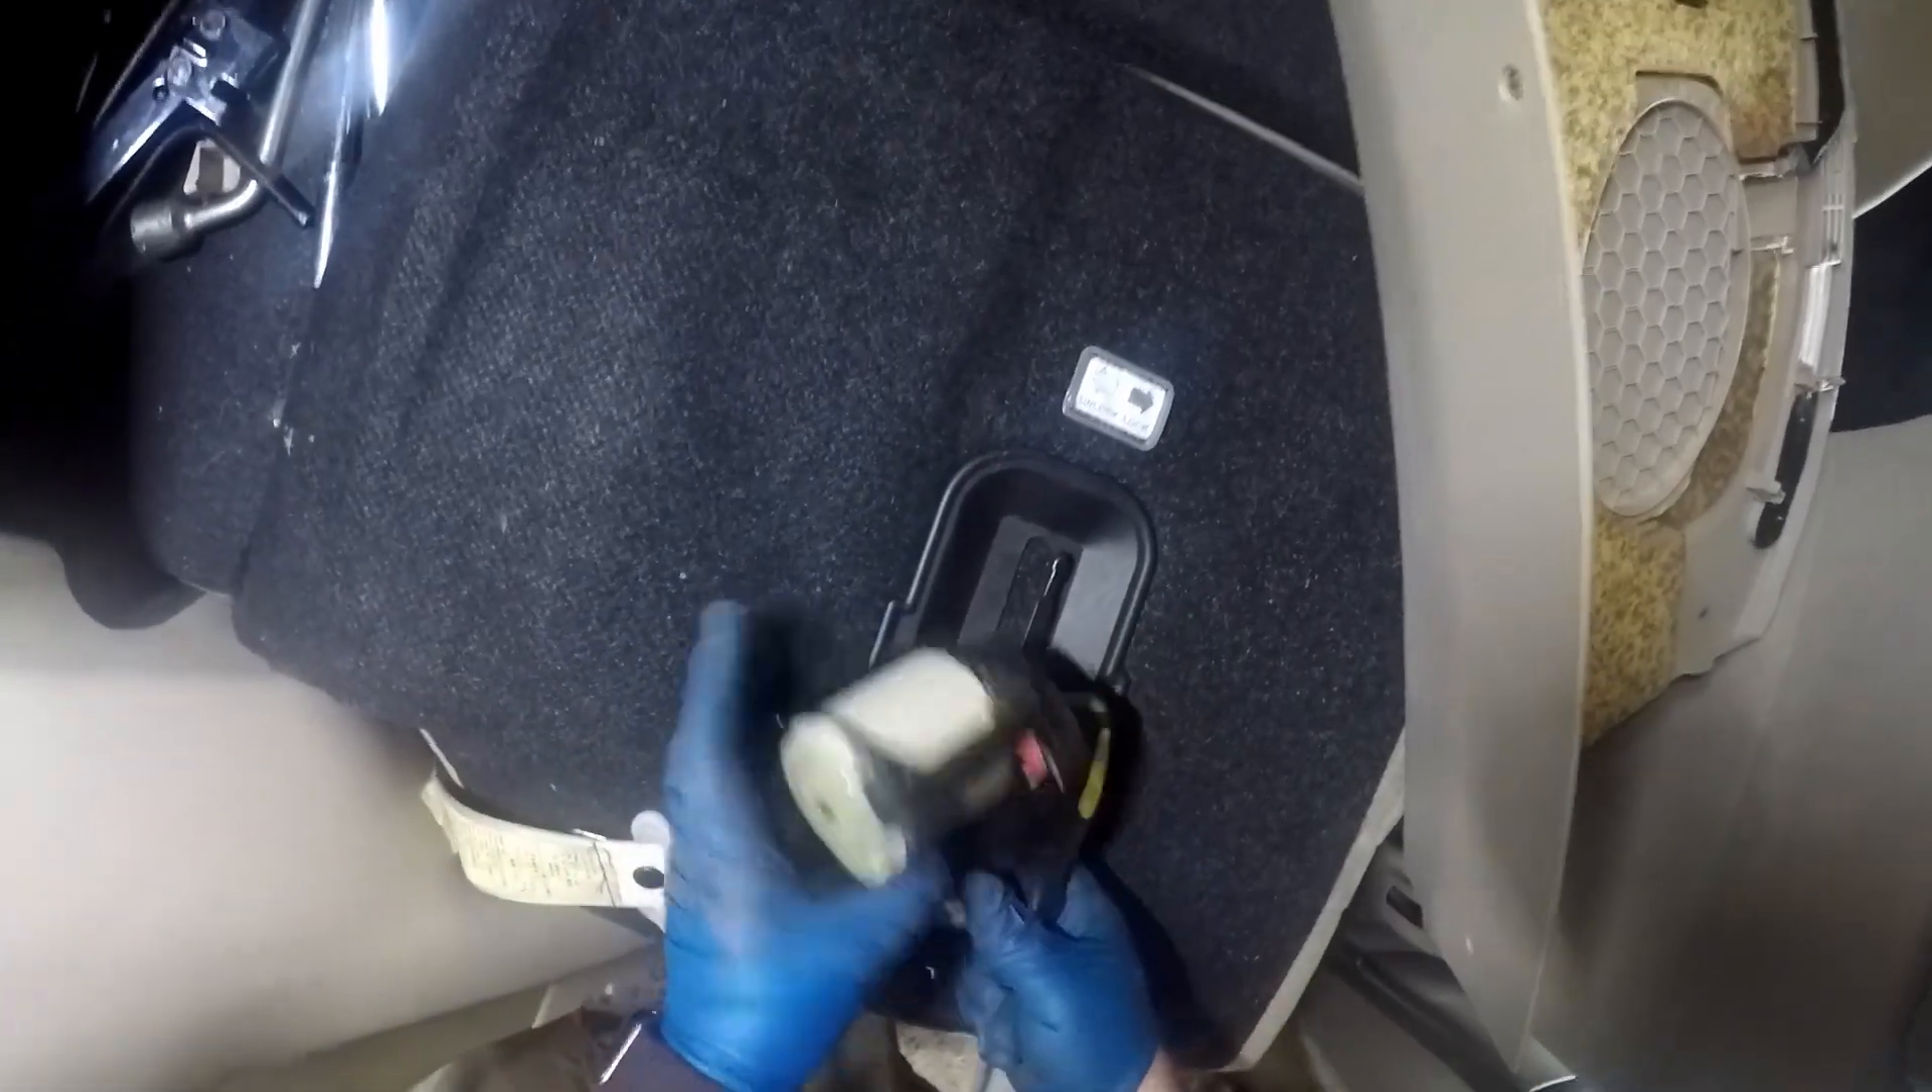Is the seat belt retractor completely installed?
No.